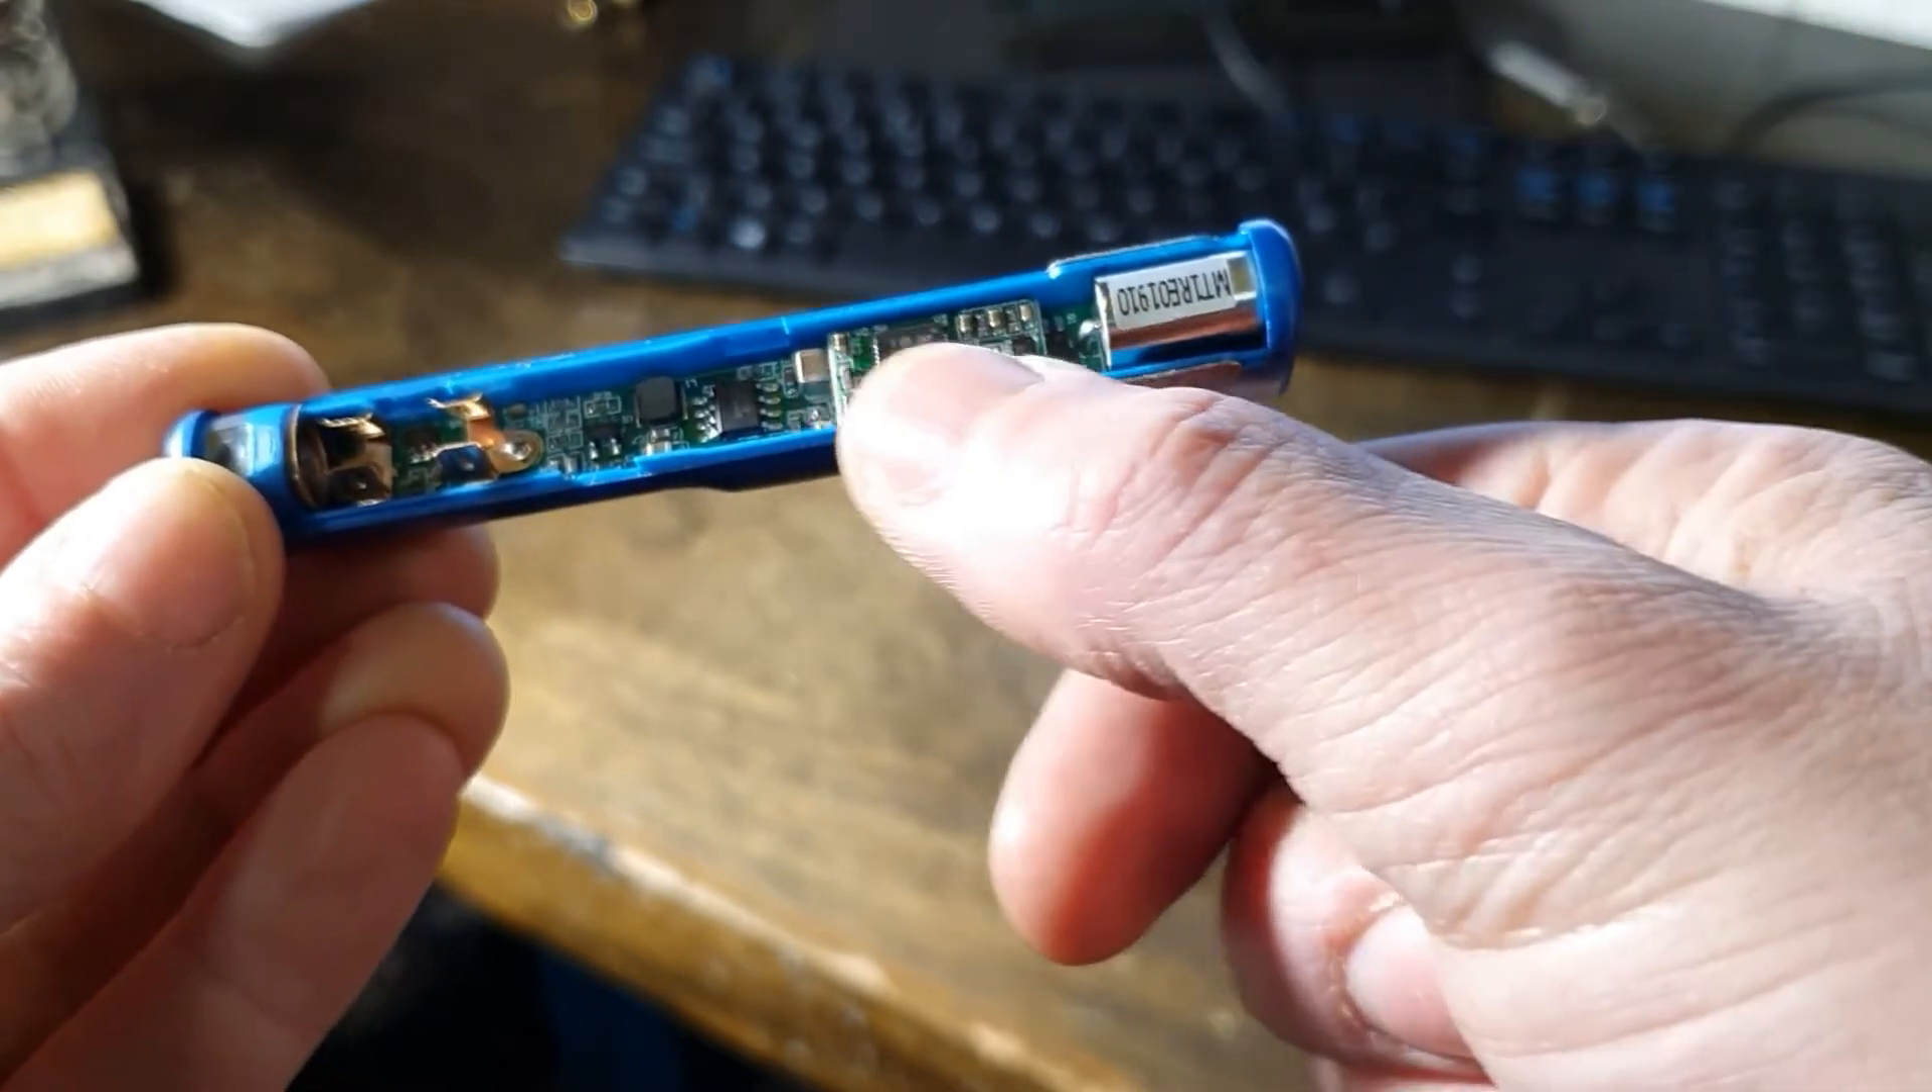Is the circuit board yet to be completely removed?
Yes.